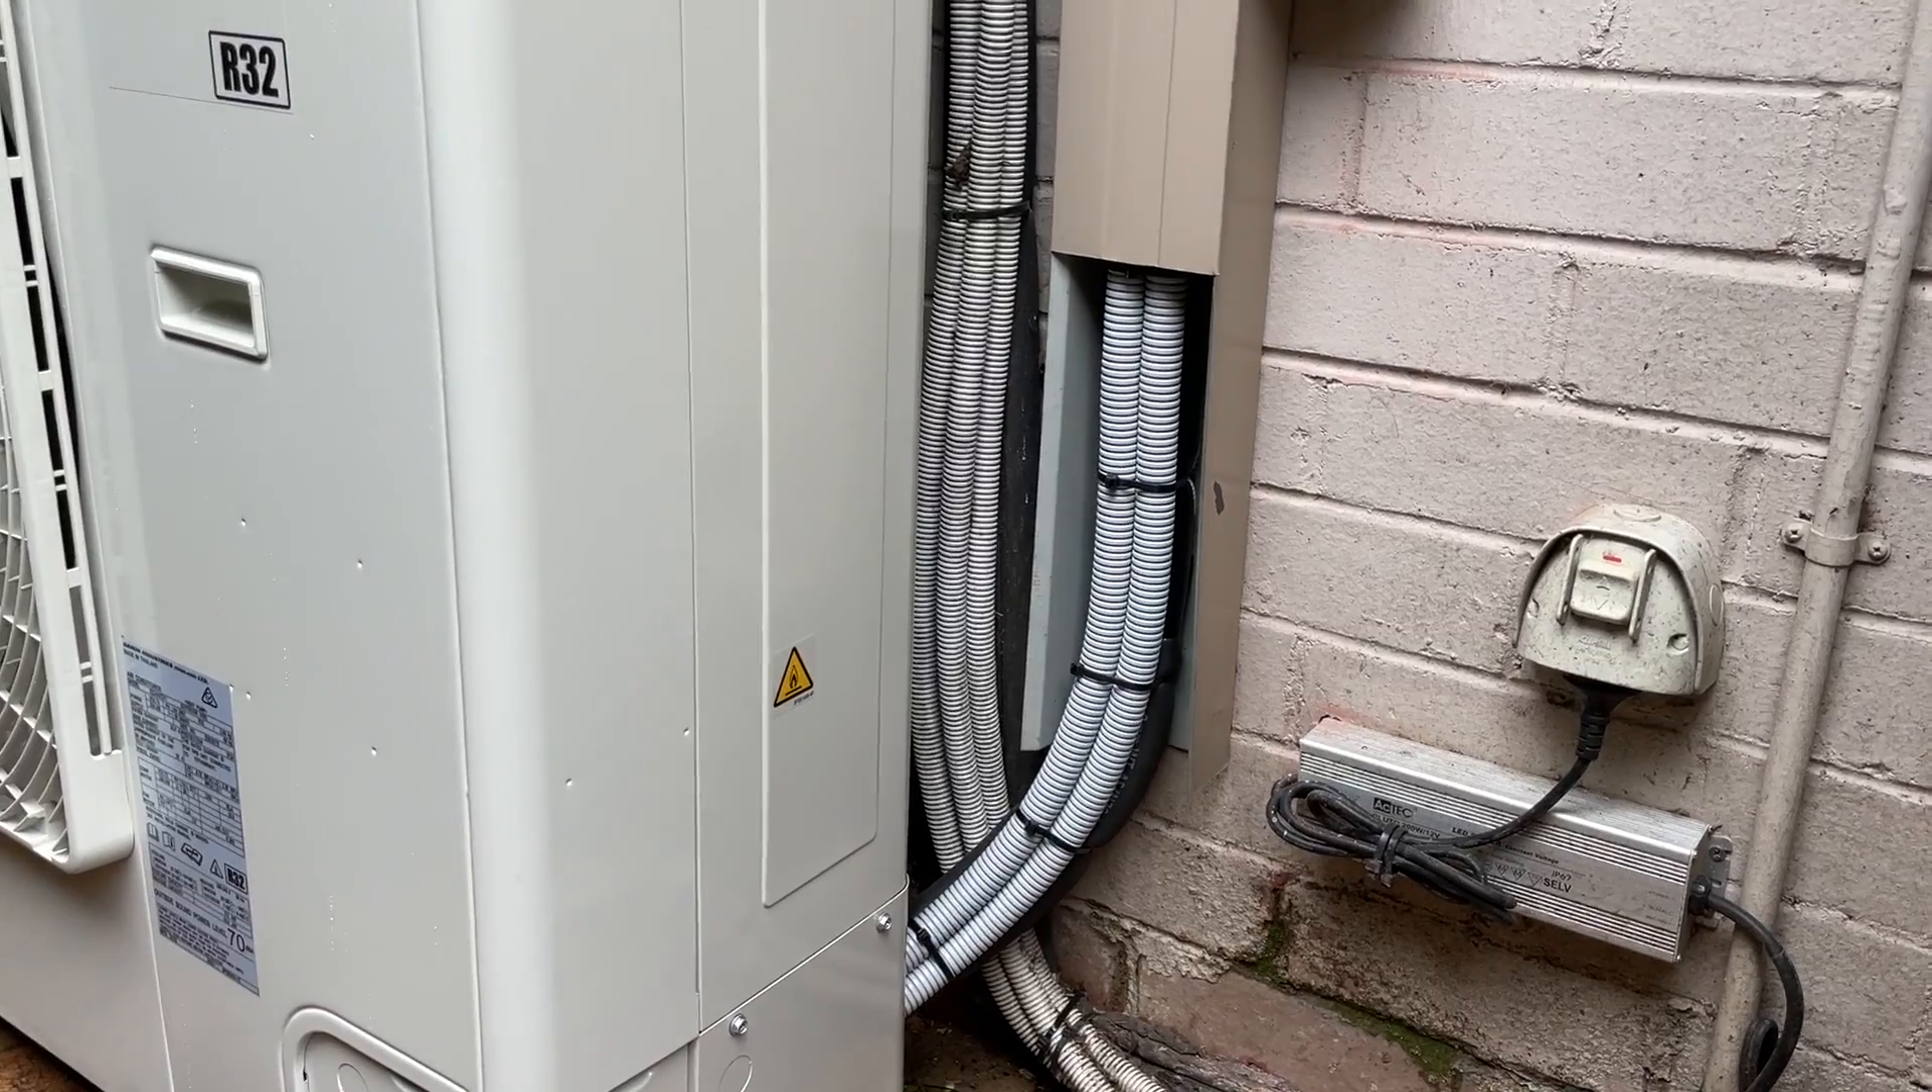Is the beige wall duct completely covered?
No.